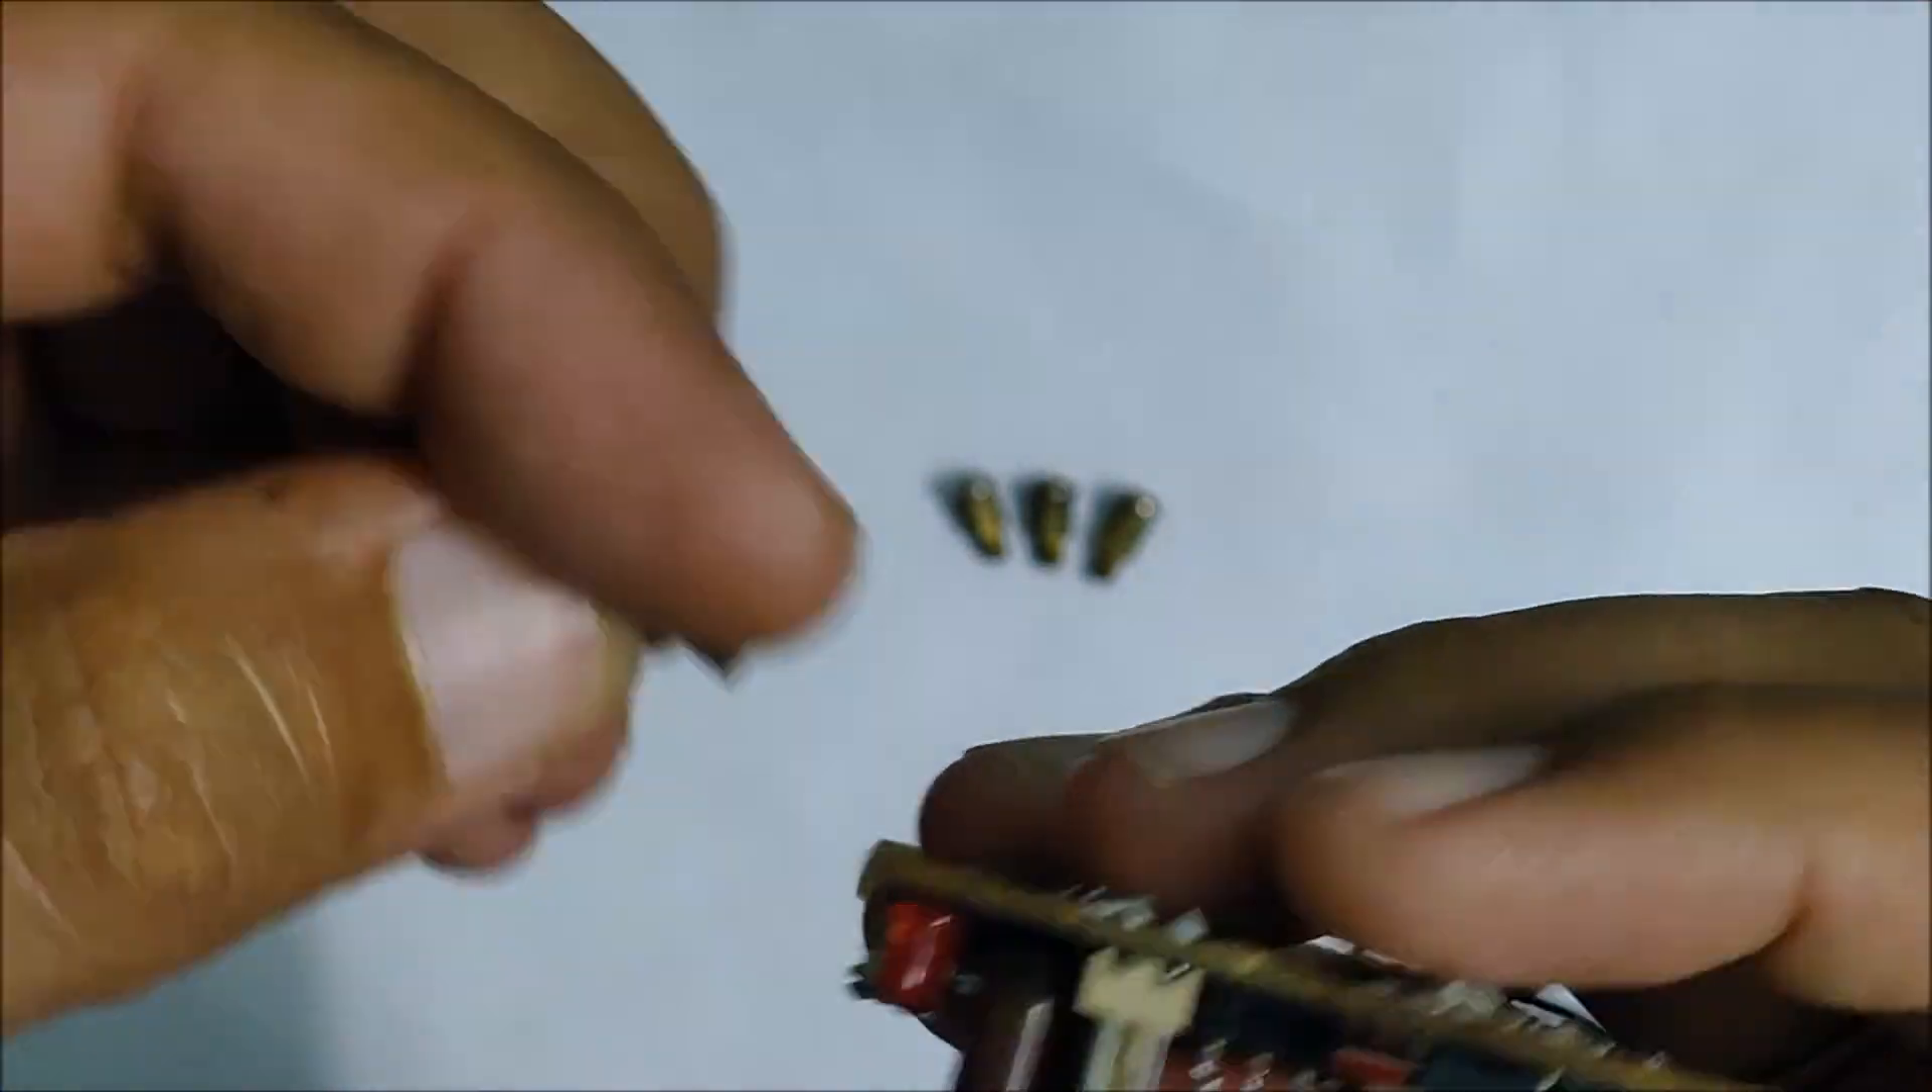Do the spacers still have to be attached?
Yes.